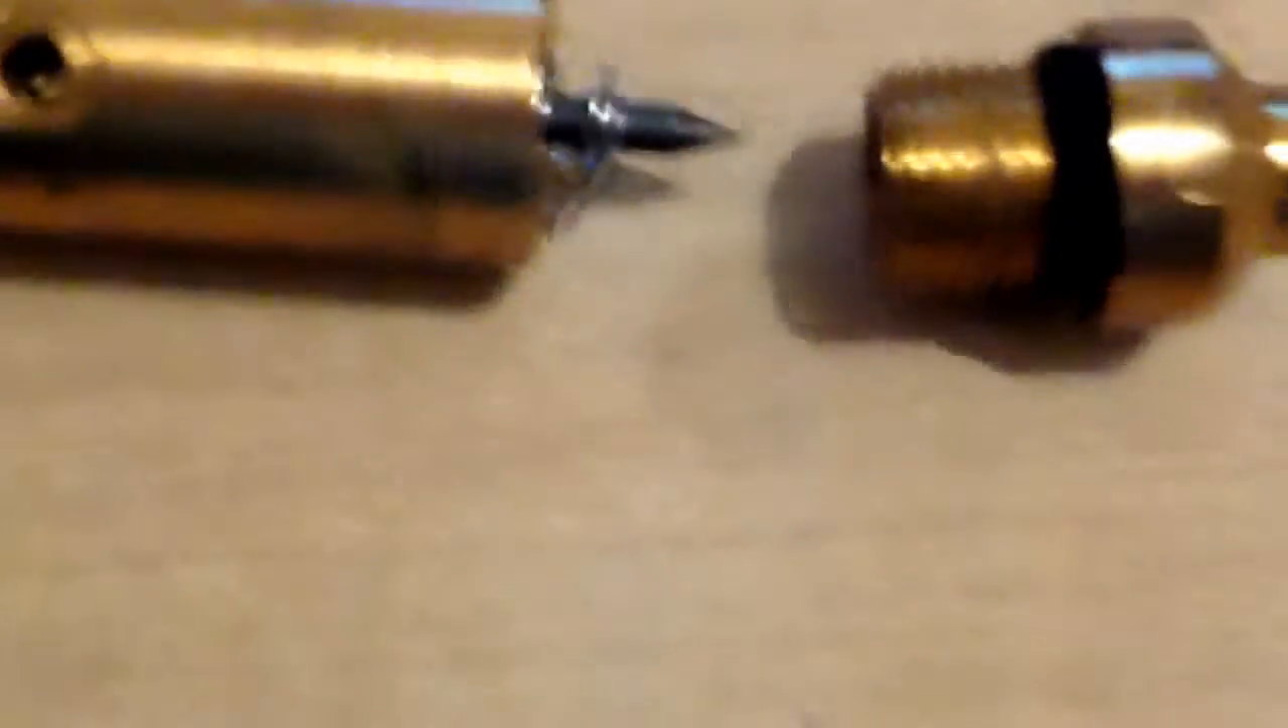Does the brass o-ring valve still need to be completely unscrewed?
No.